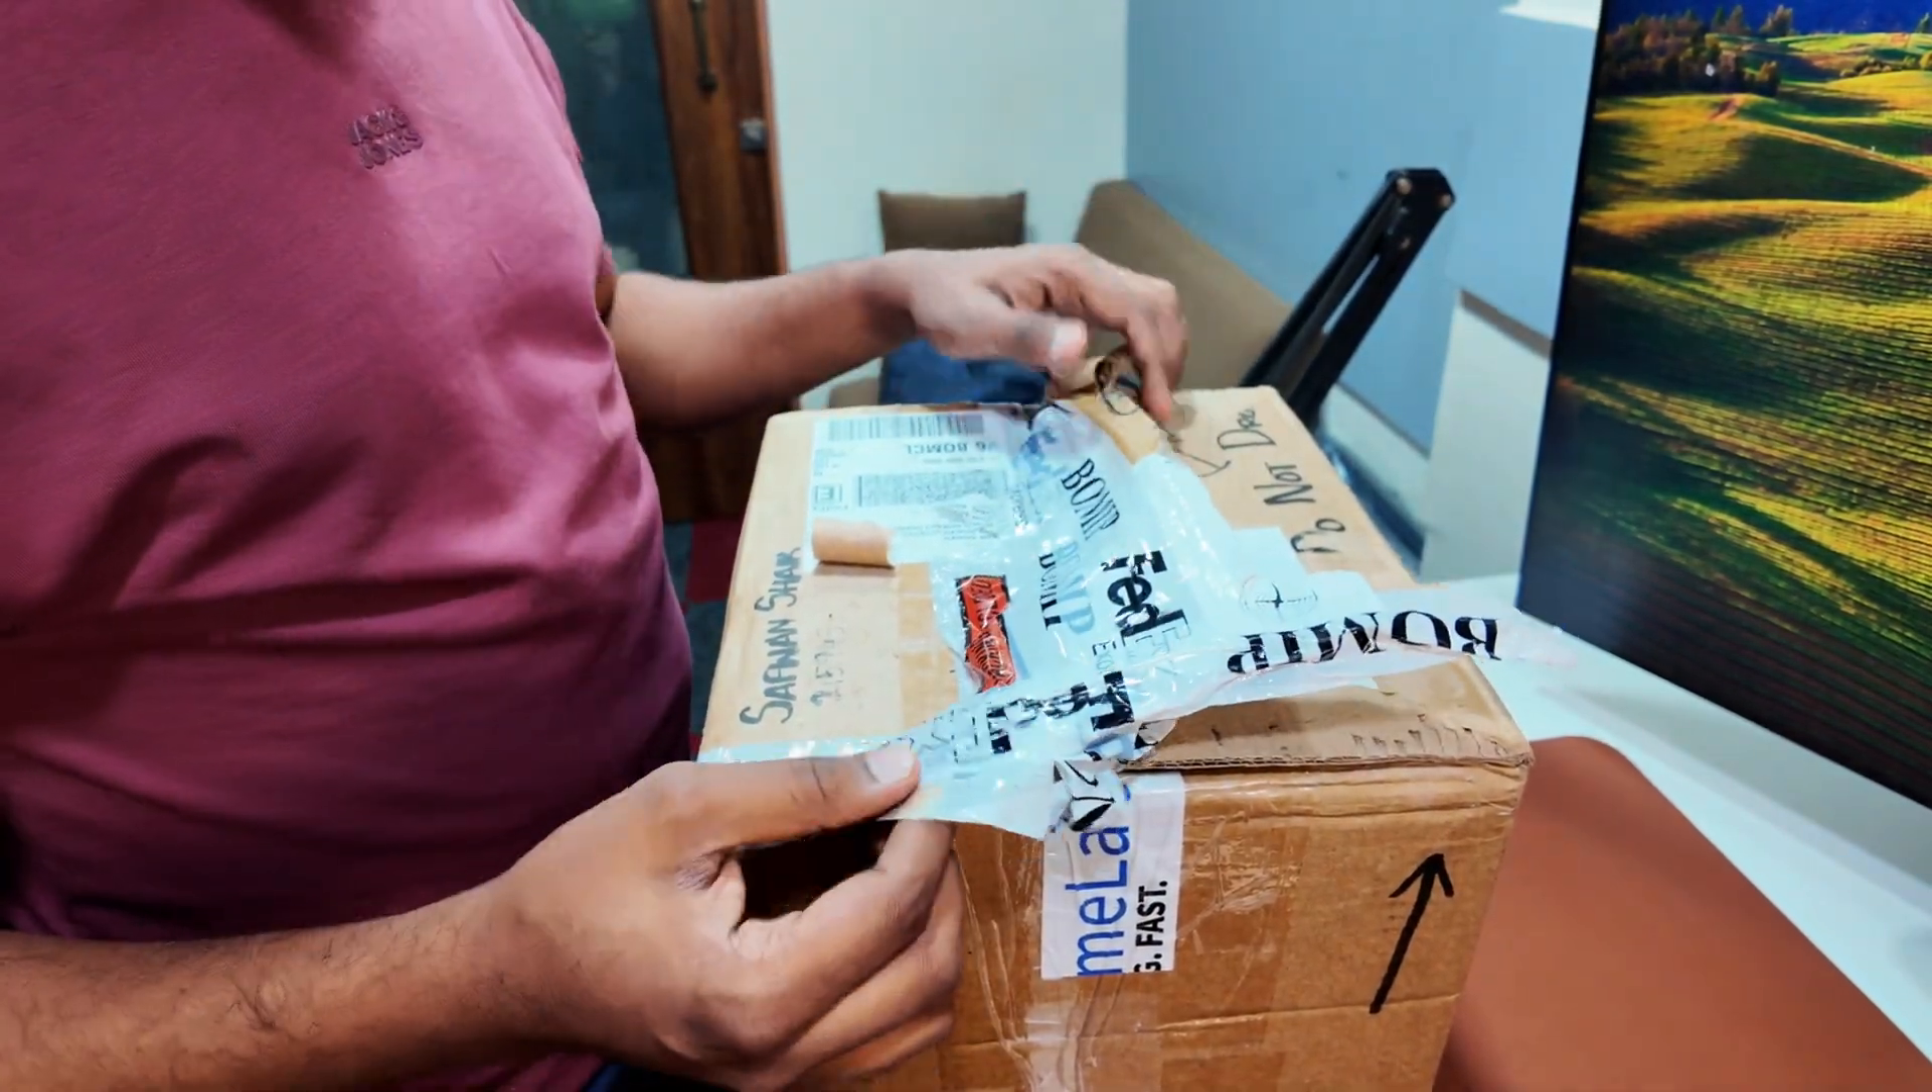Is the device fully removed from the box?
No.